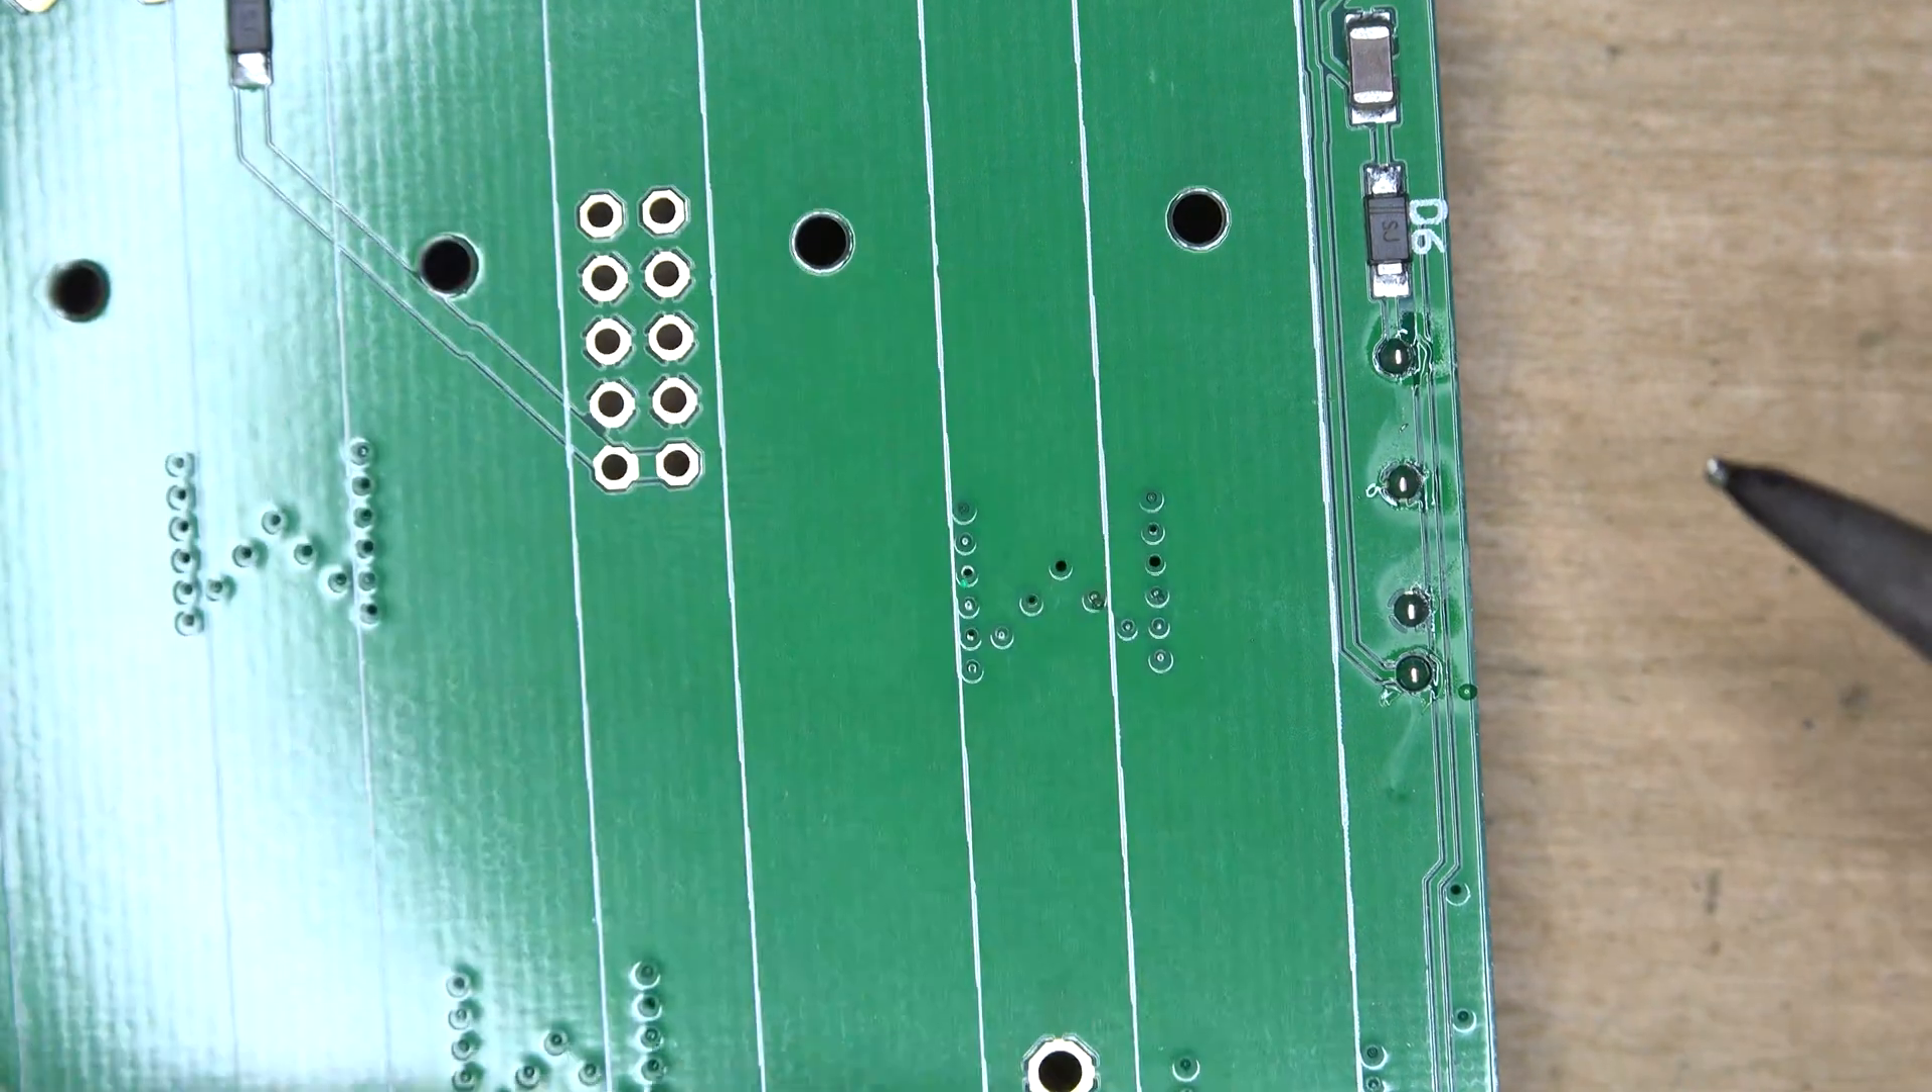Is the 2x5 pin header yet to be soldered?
Yes.